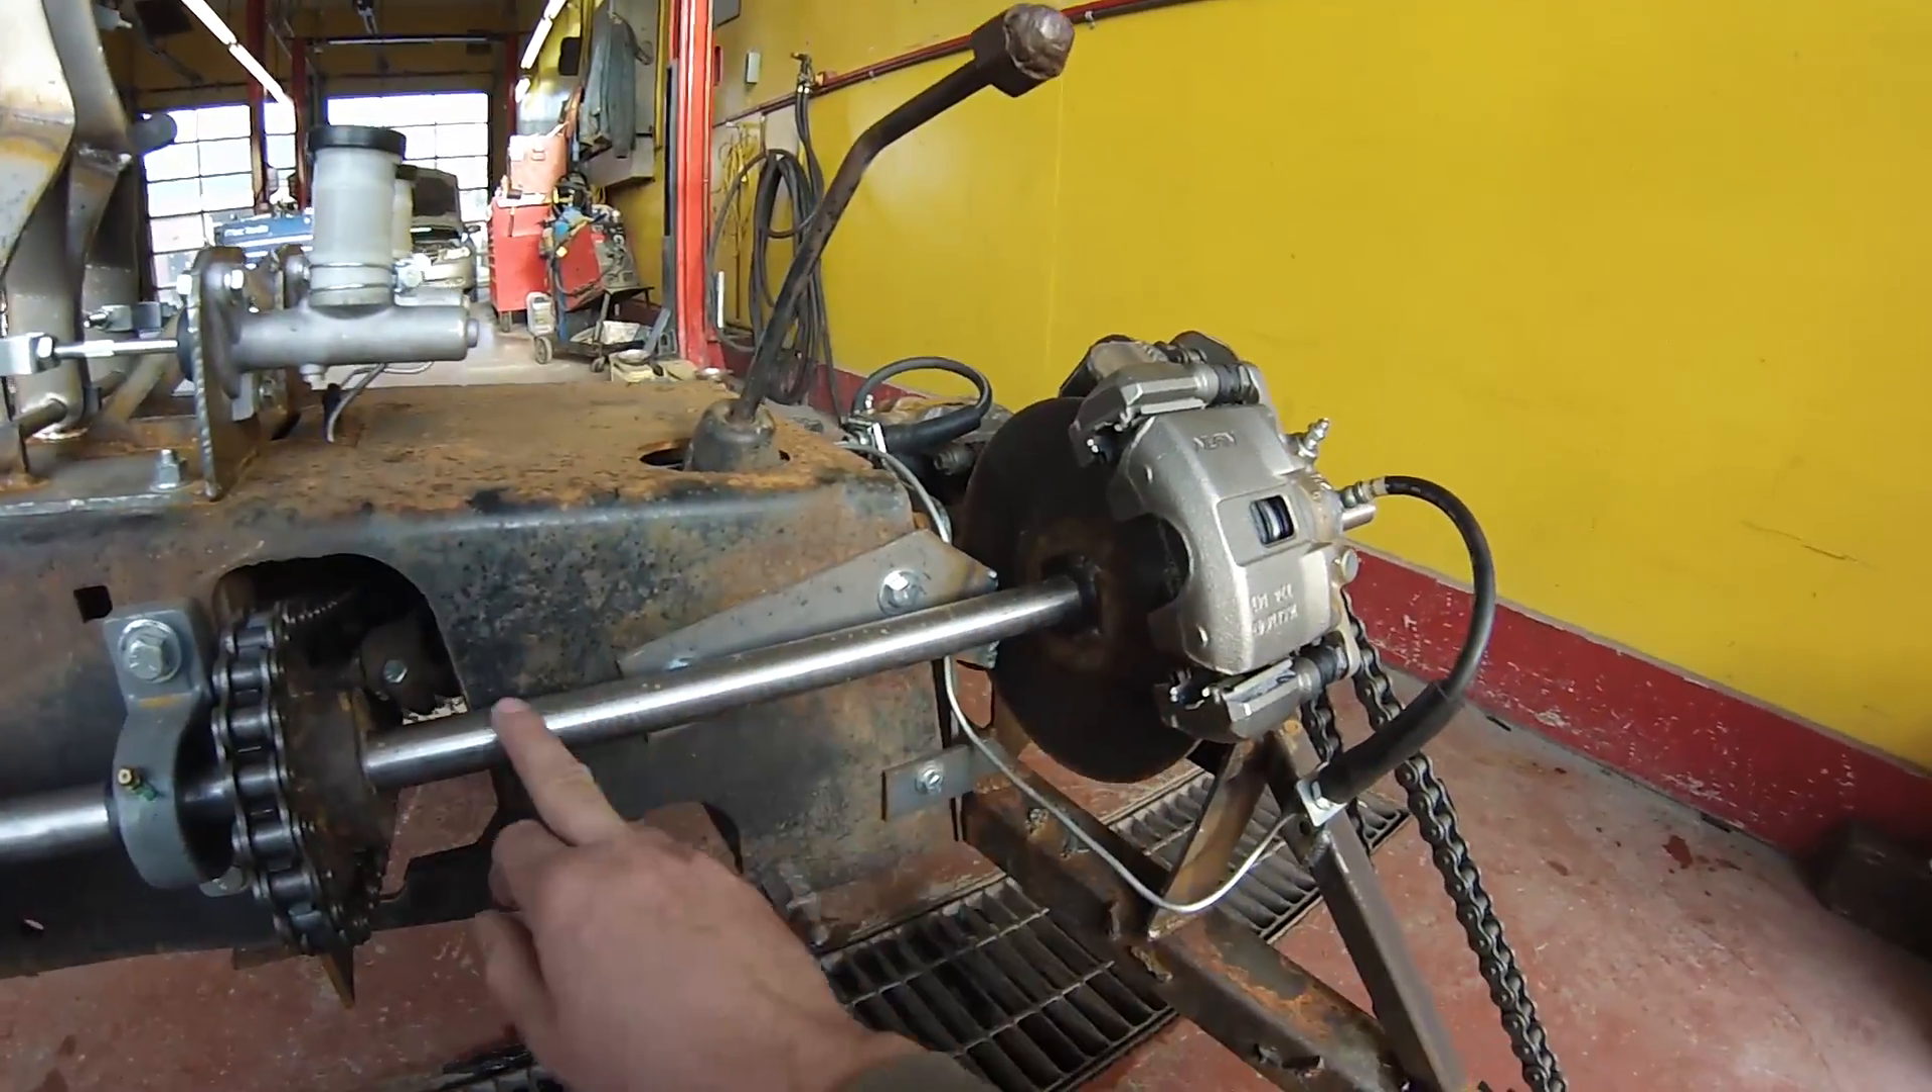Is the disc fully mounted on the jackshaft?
Yes.